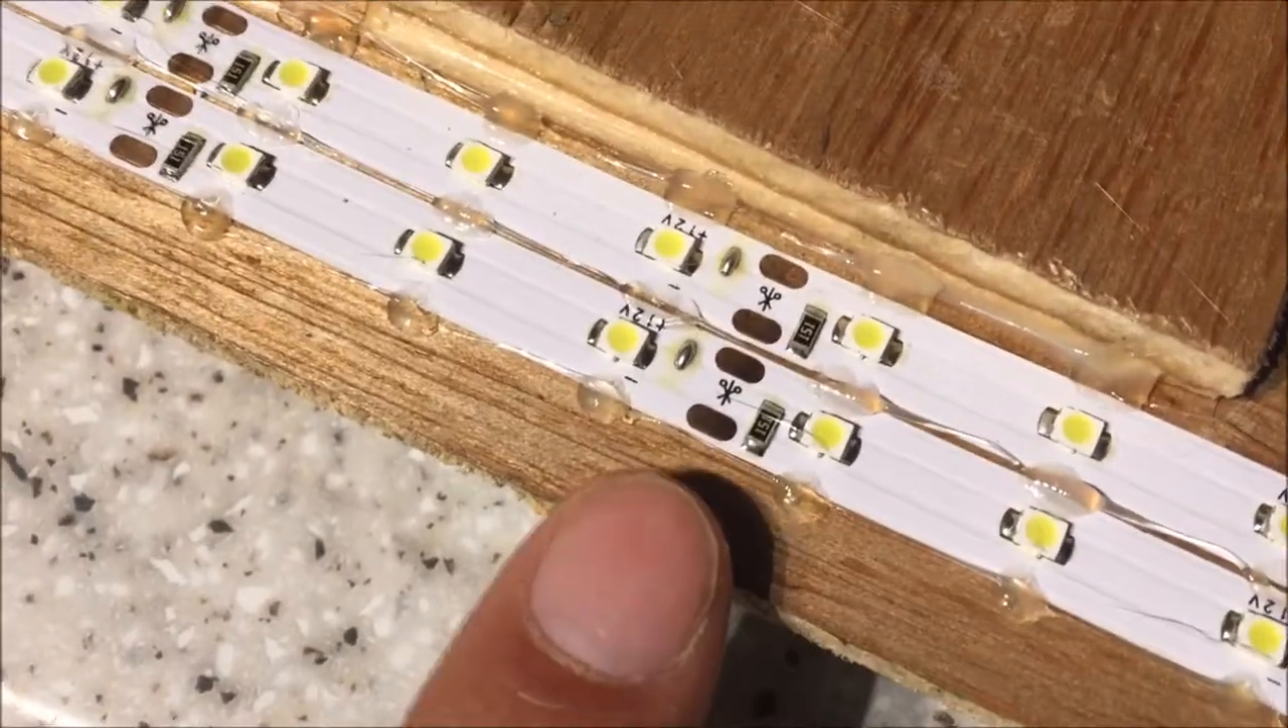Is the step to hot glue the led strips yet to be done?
No.